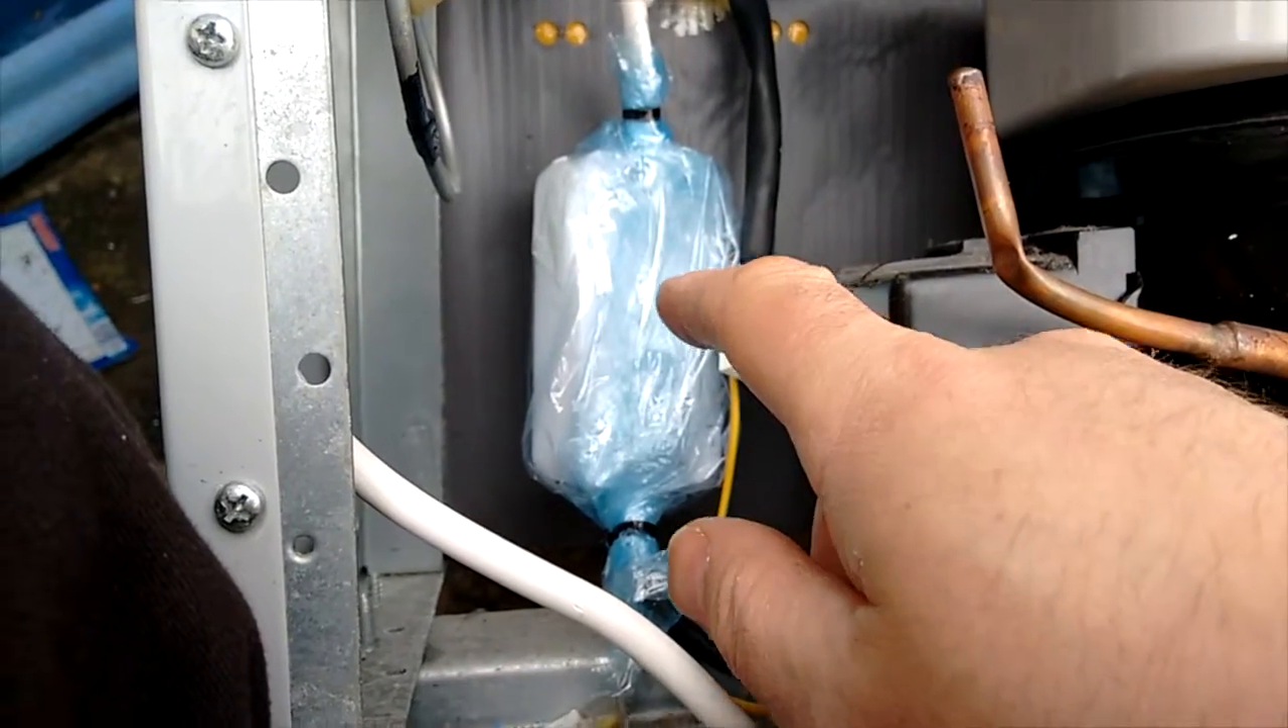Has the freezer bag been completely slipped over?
Yes.